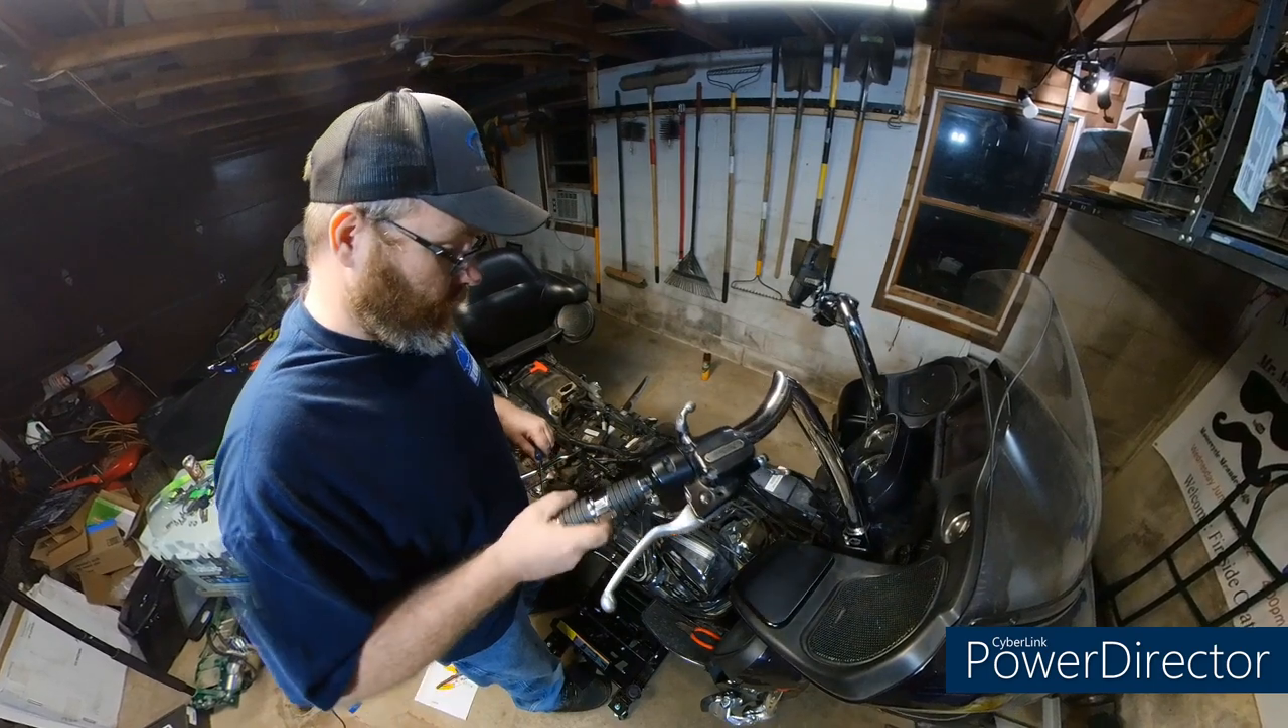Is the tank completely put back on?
No.